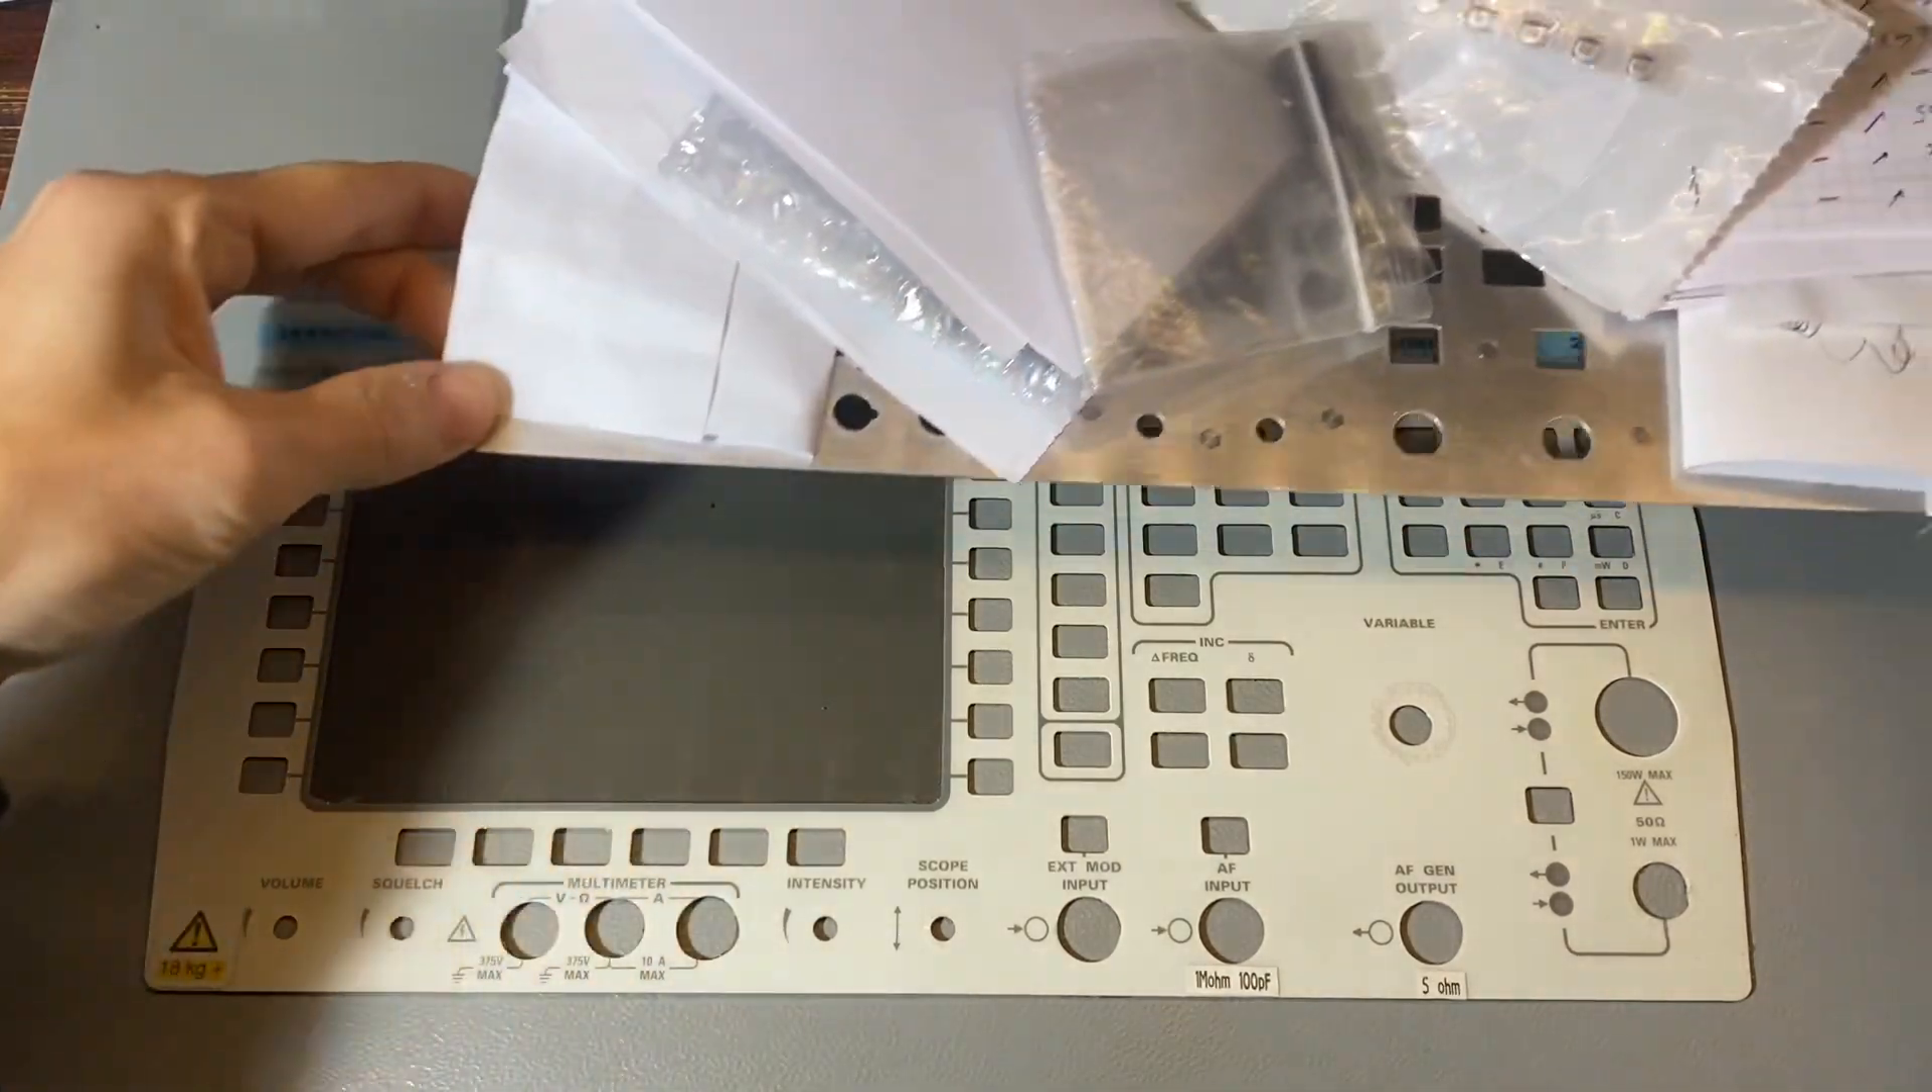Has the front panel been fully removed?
Yes.